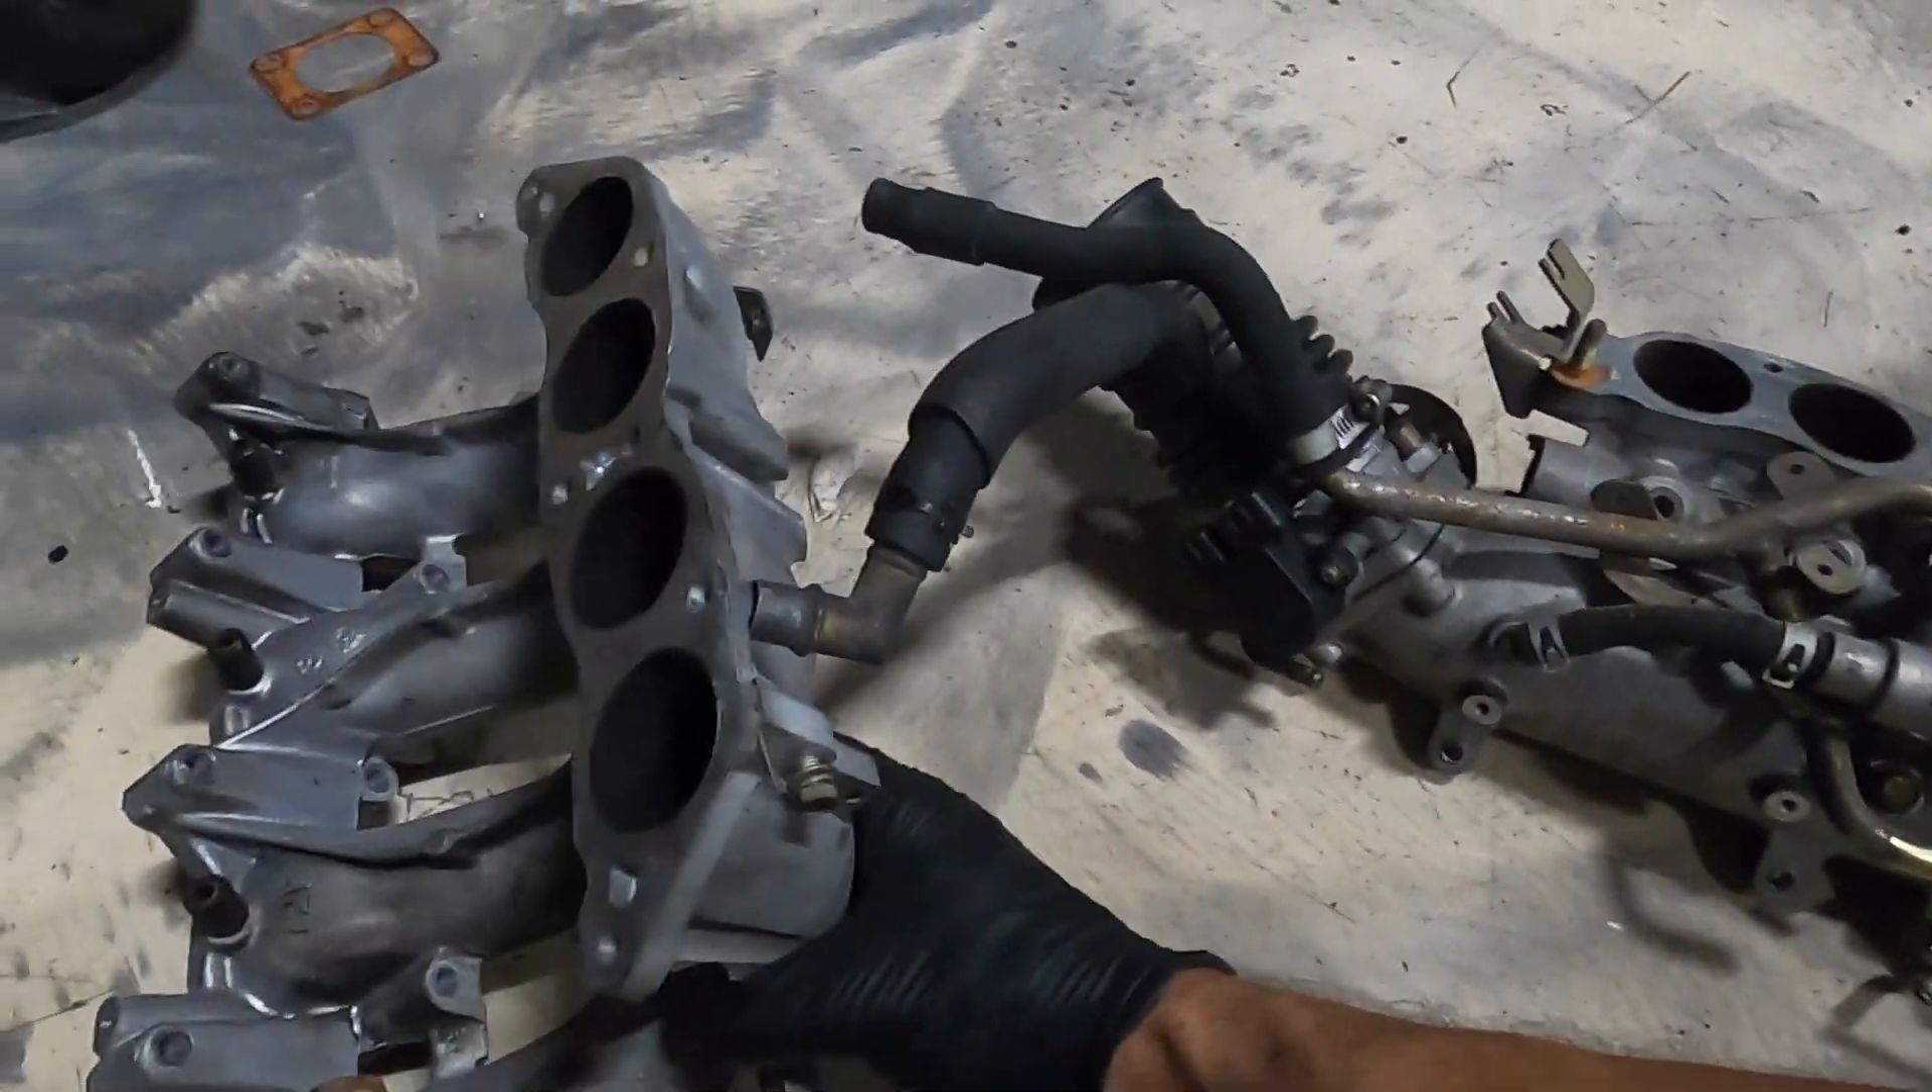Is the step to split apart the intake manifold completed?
Yes.